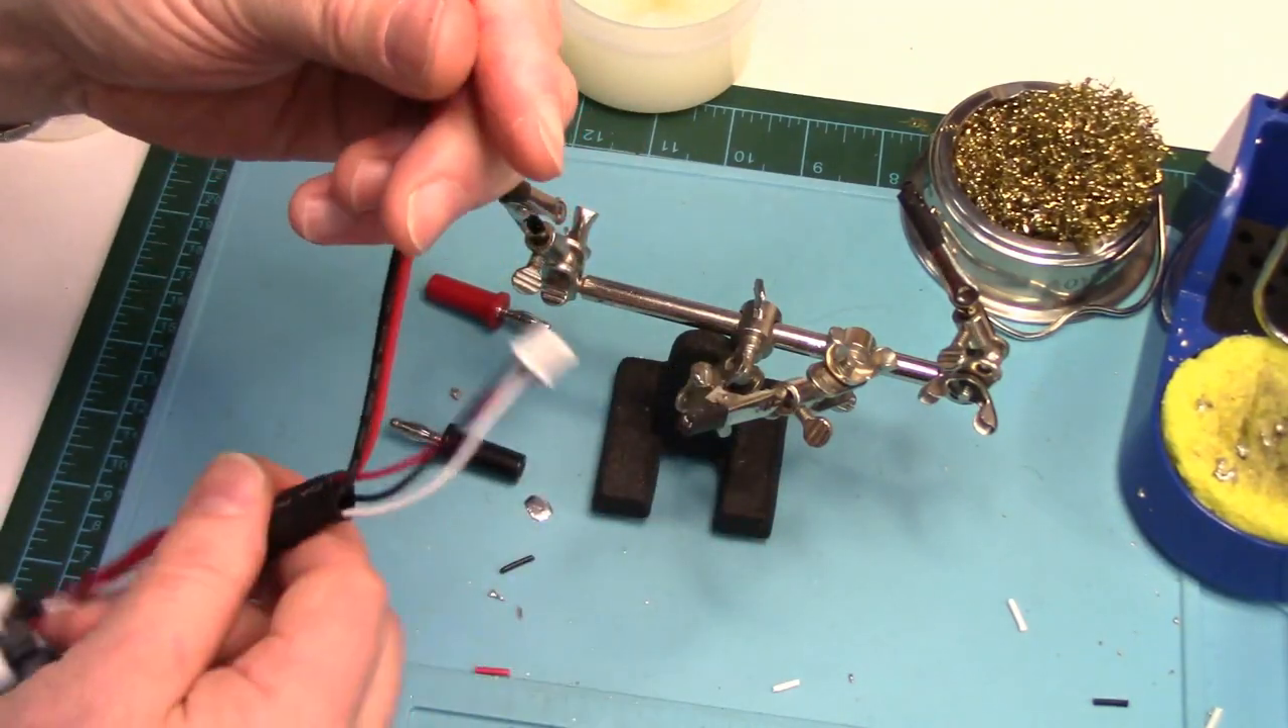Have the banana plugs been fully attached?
No.